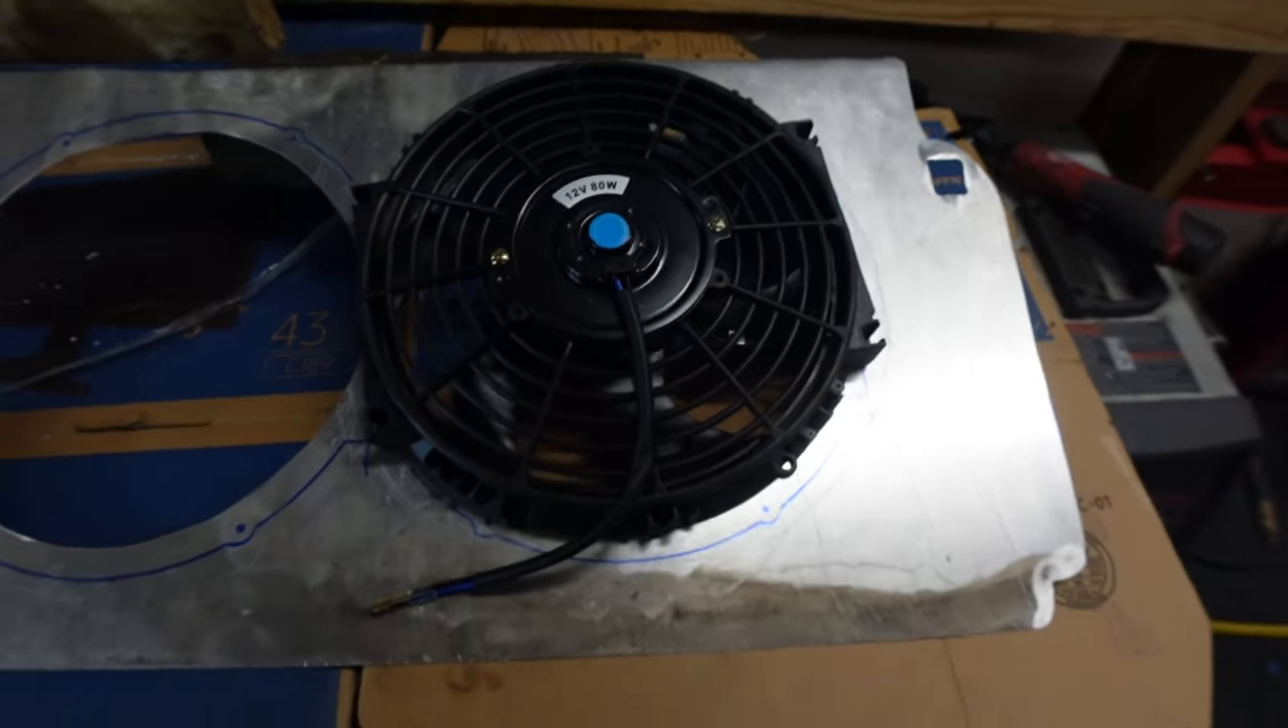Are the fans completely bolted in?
No.